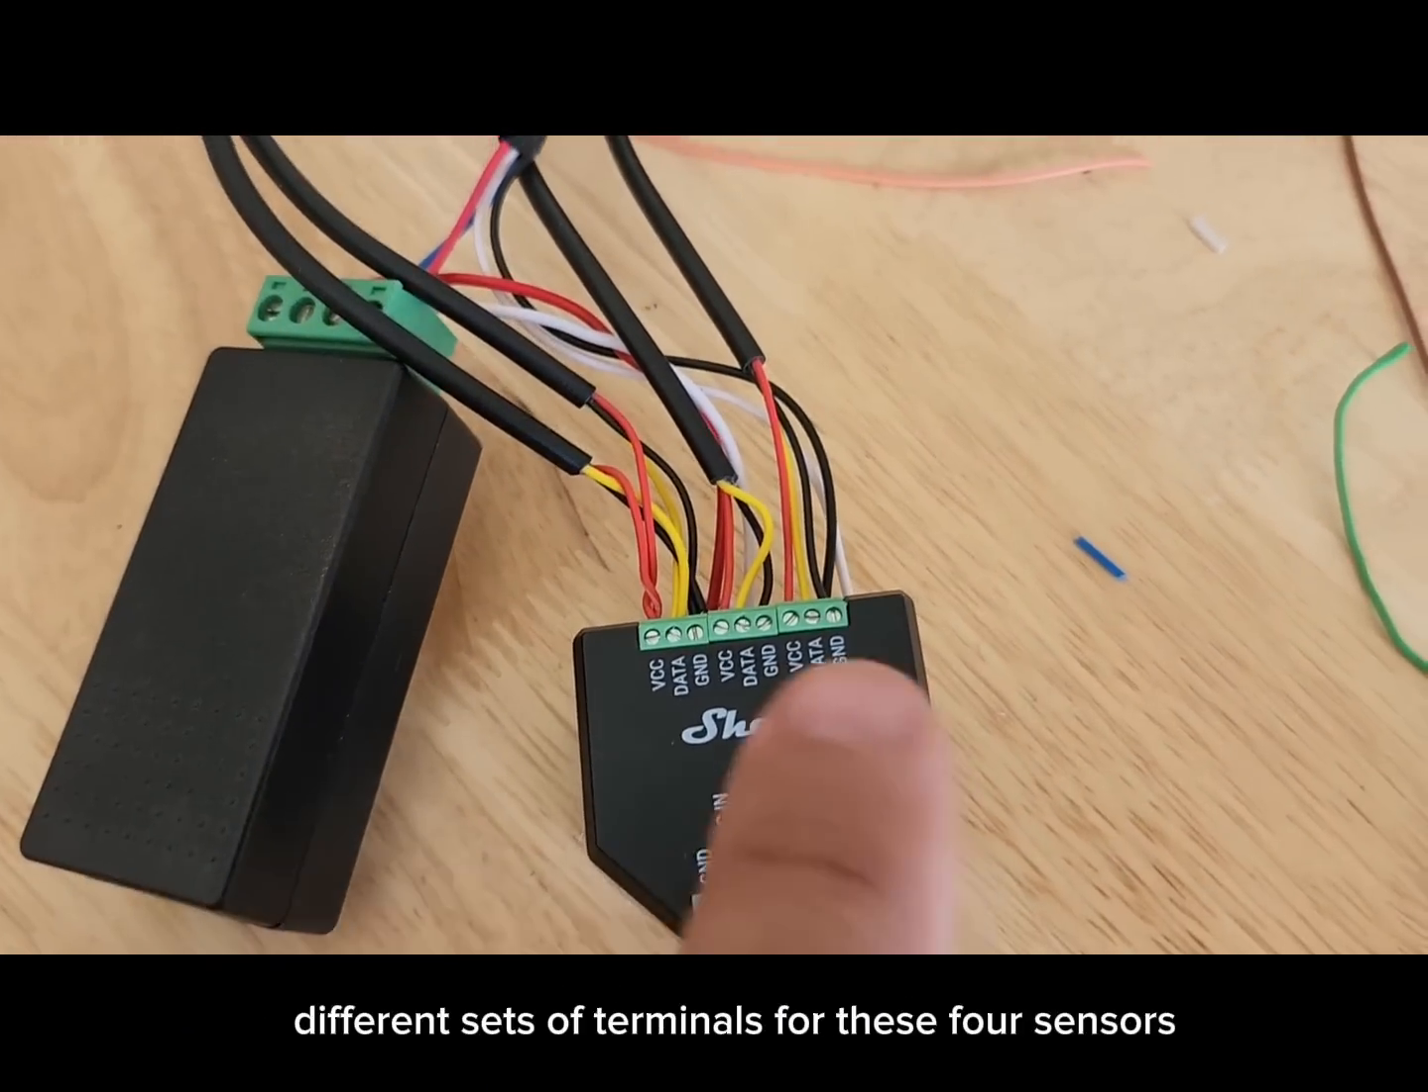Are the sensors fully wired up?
Yes.